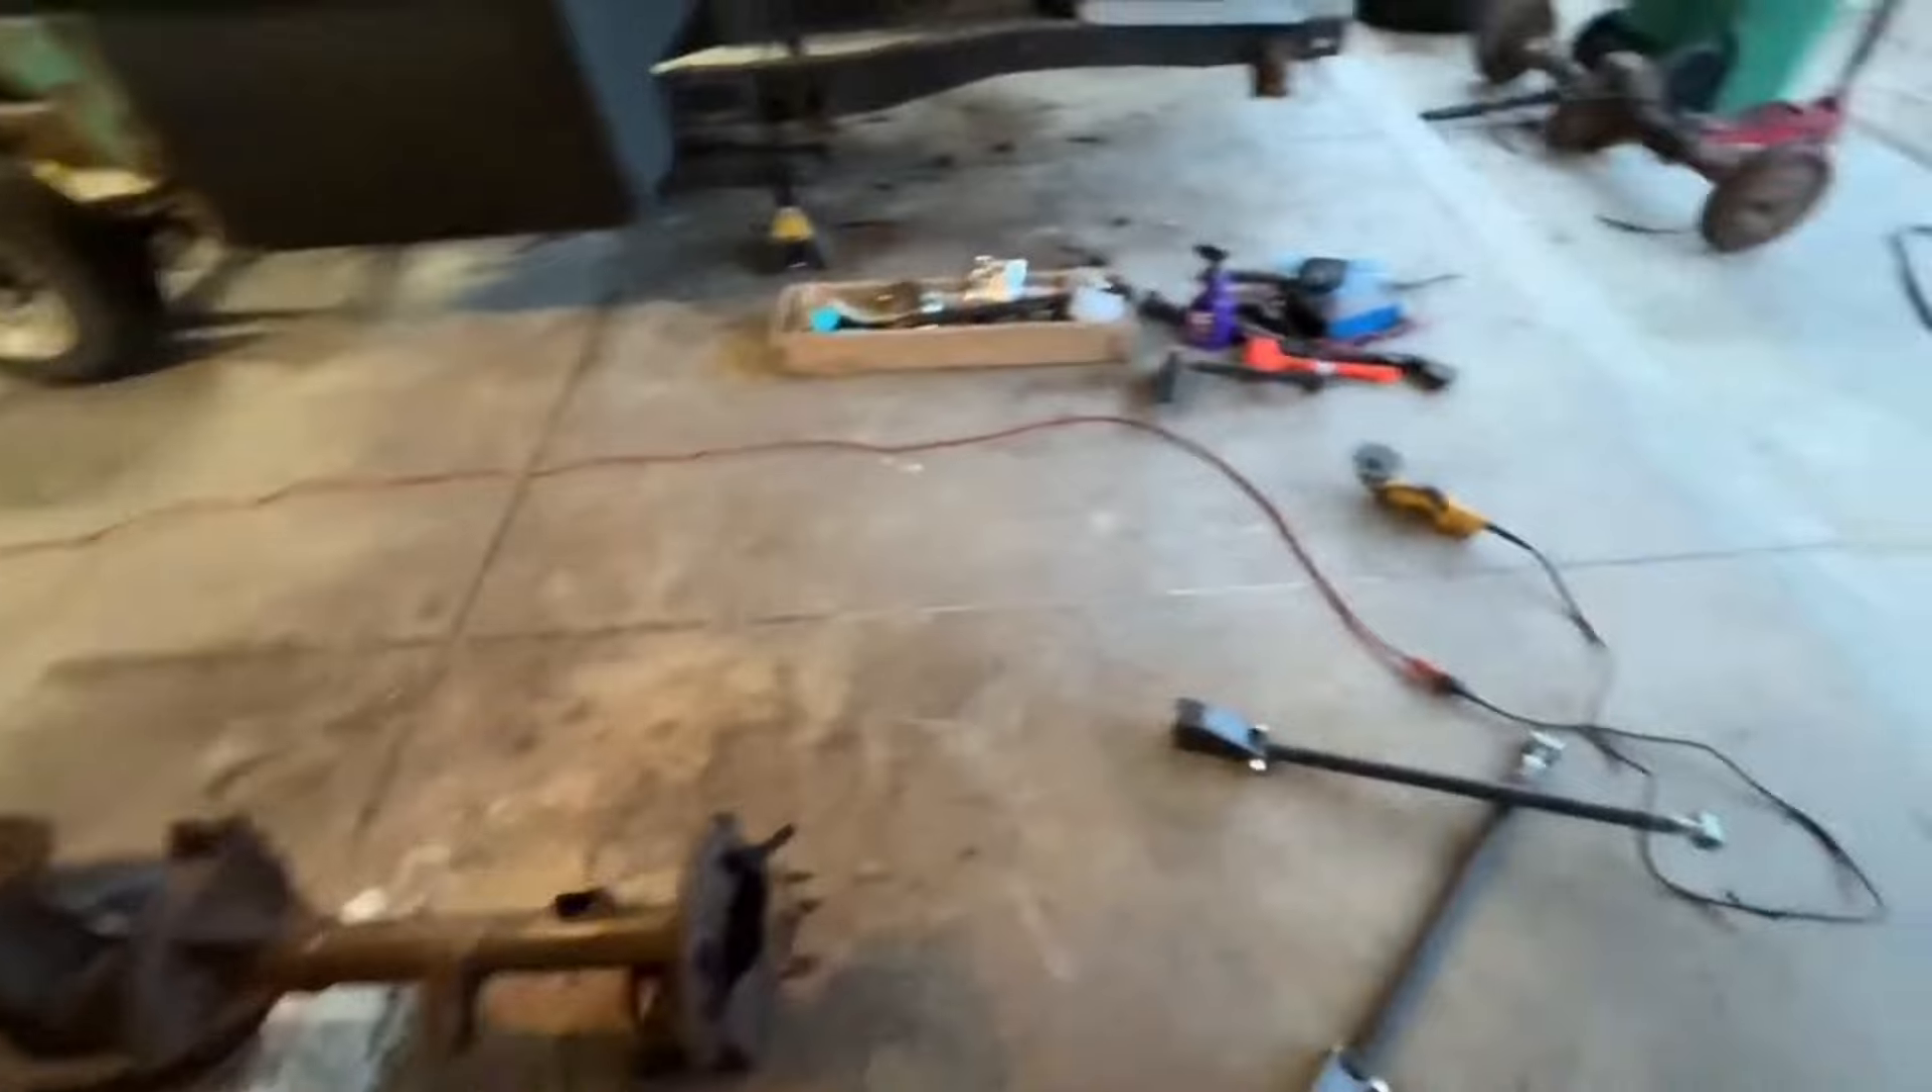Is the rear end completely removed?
Yes.